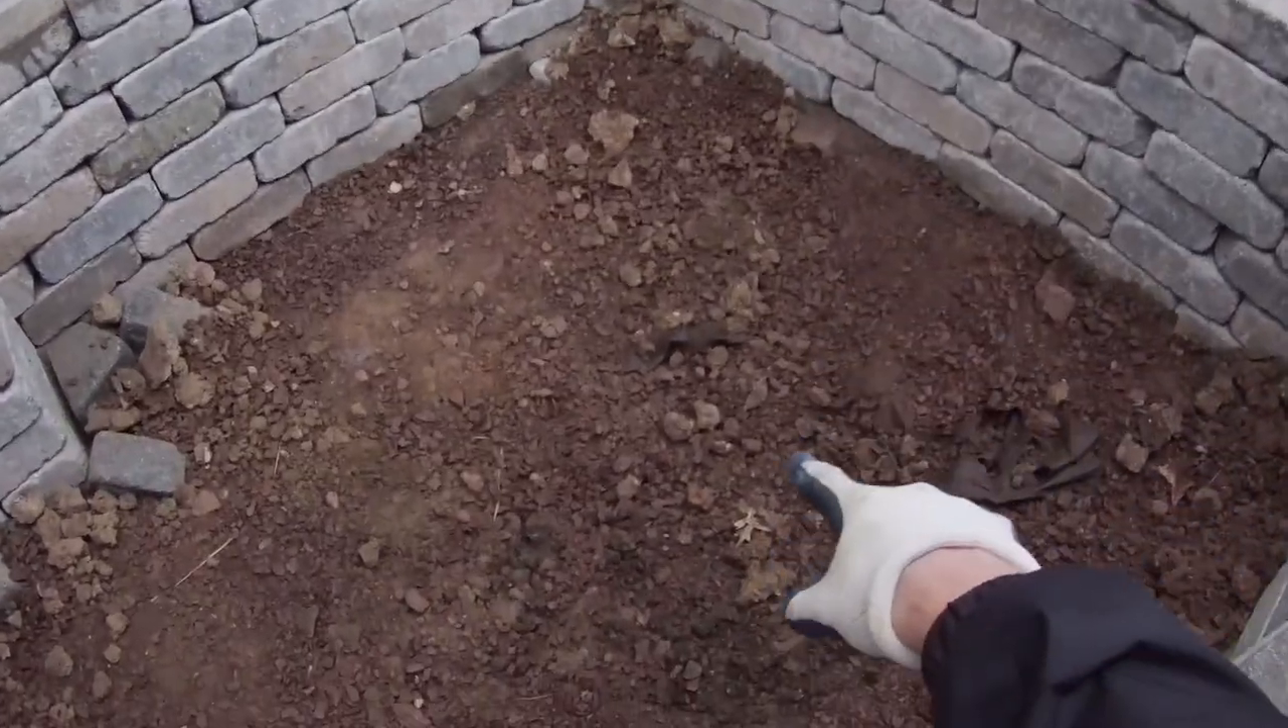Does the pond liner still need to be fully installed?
Yes.